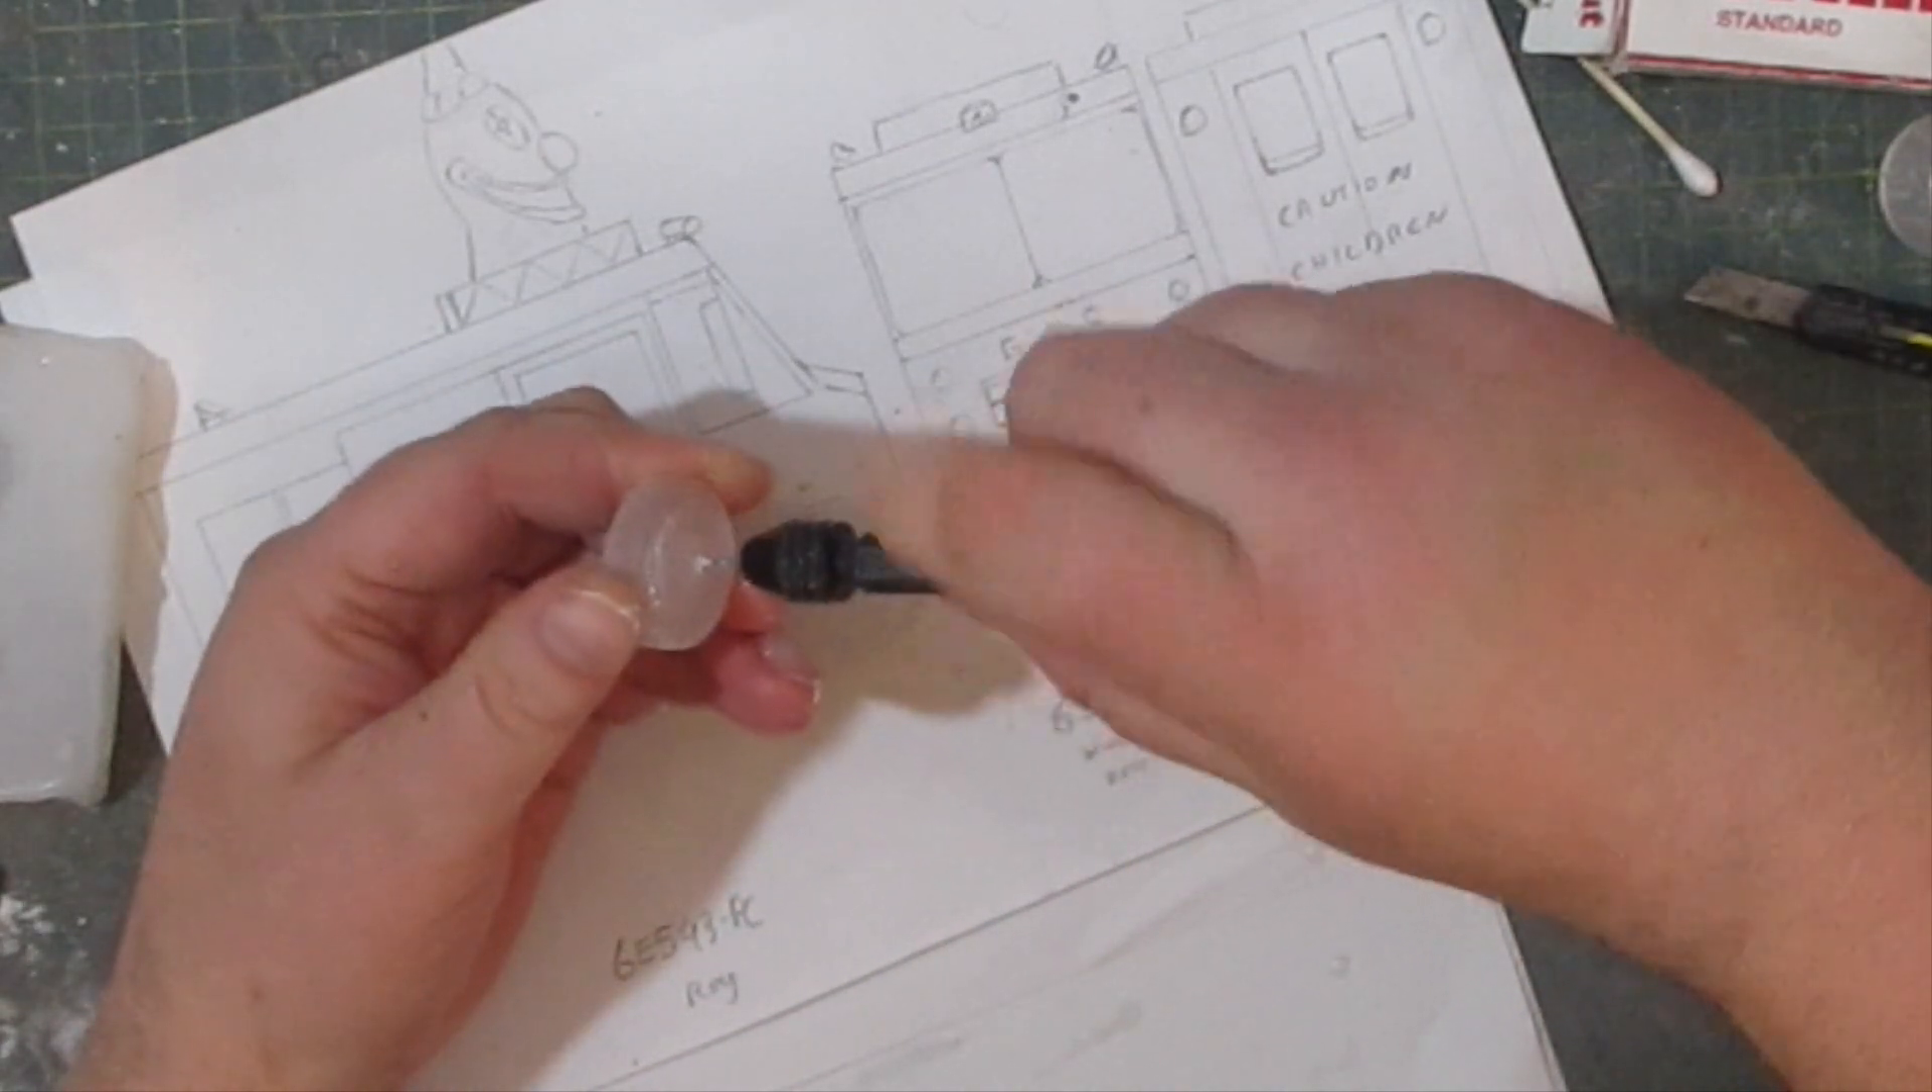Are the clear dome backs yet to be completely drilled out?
Yes.